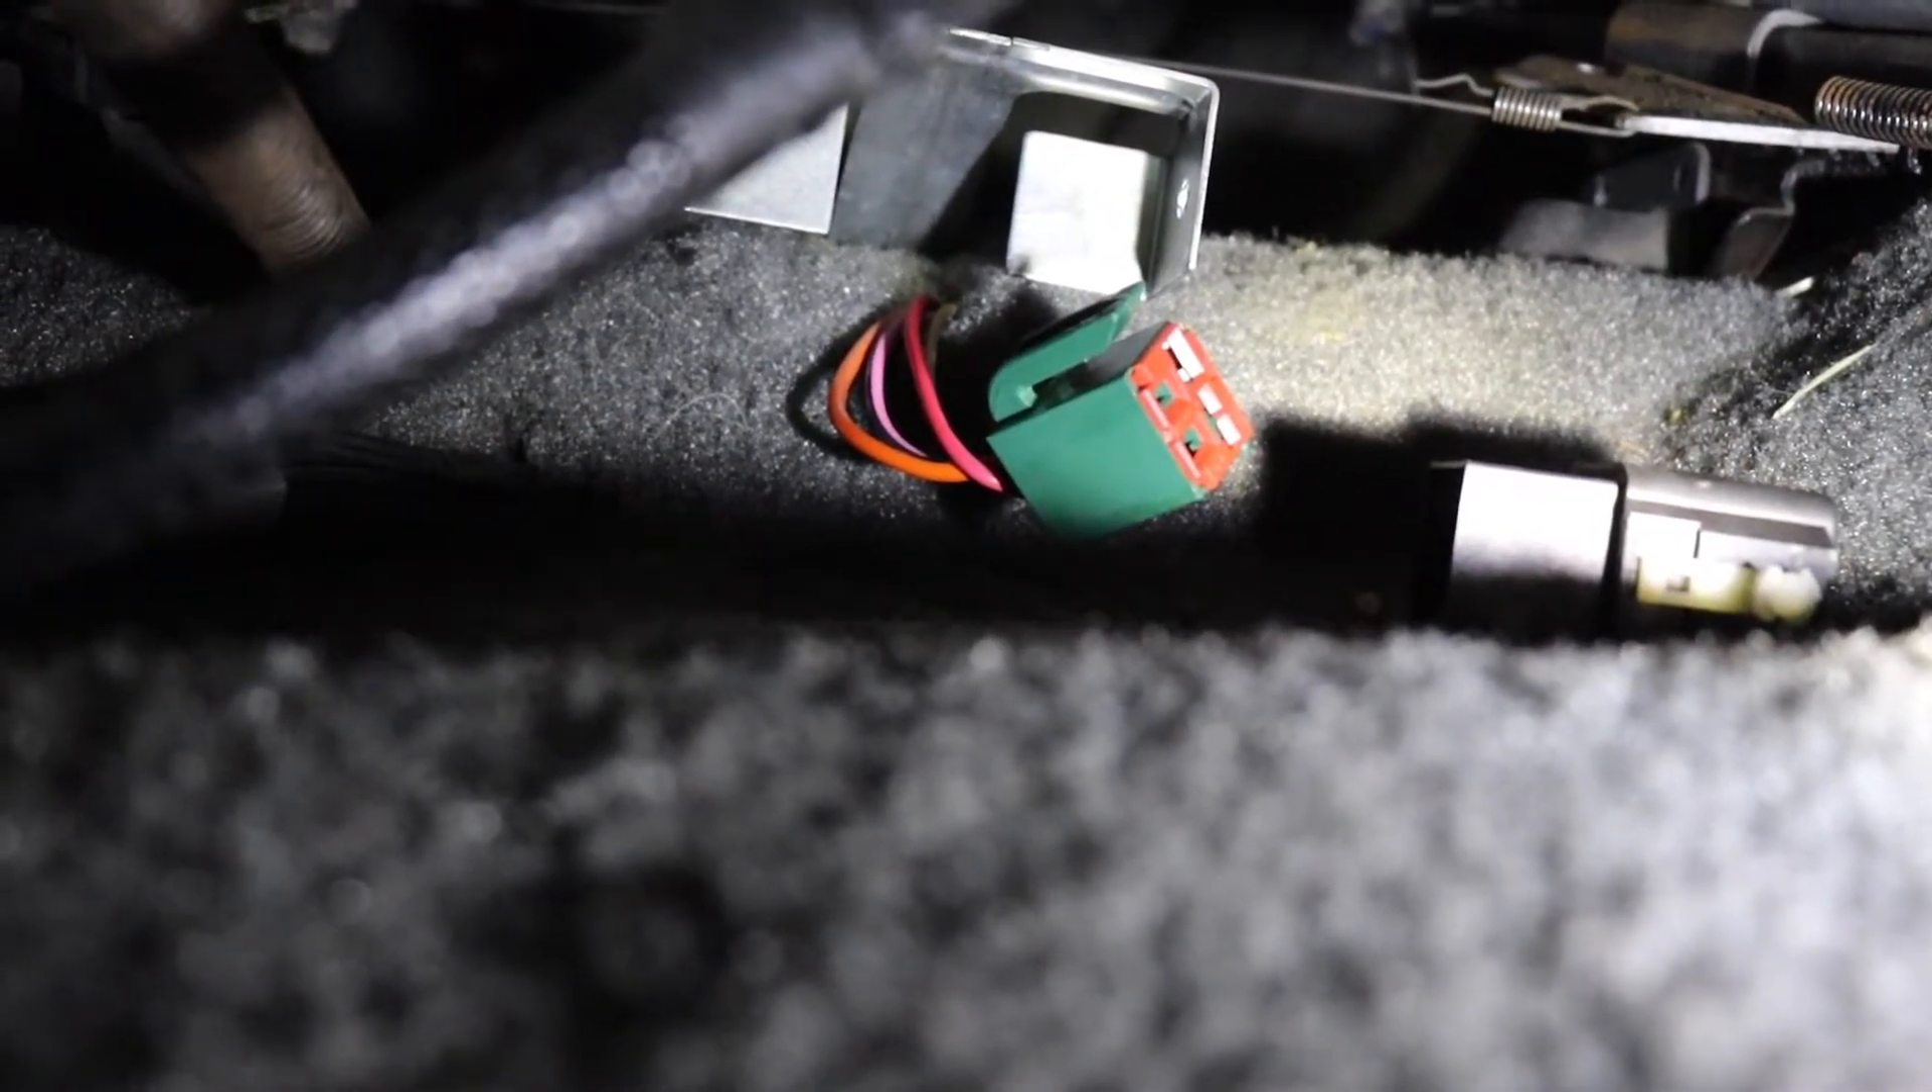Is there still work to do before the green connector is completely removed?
No.